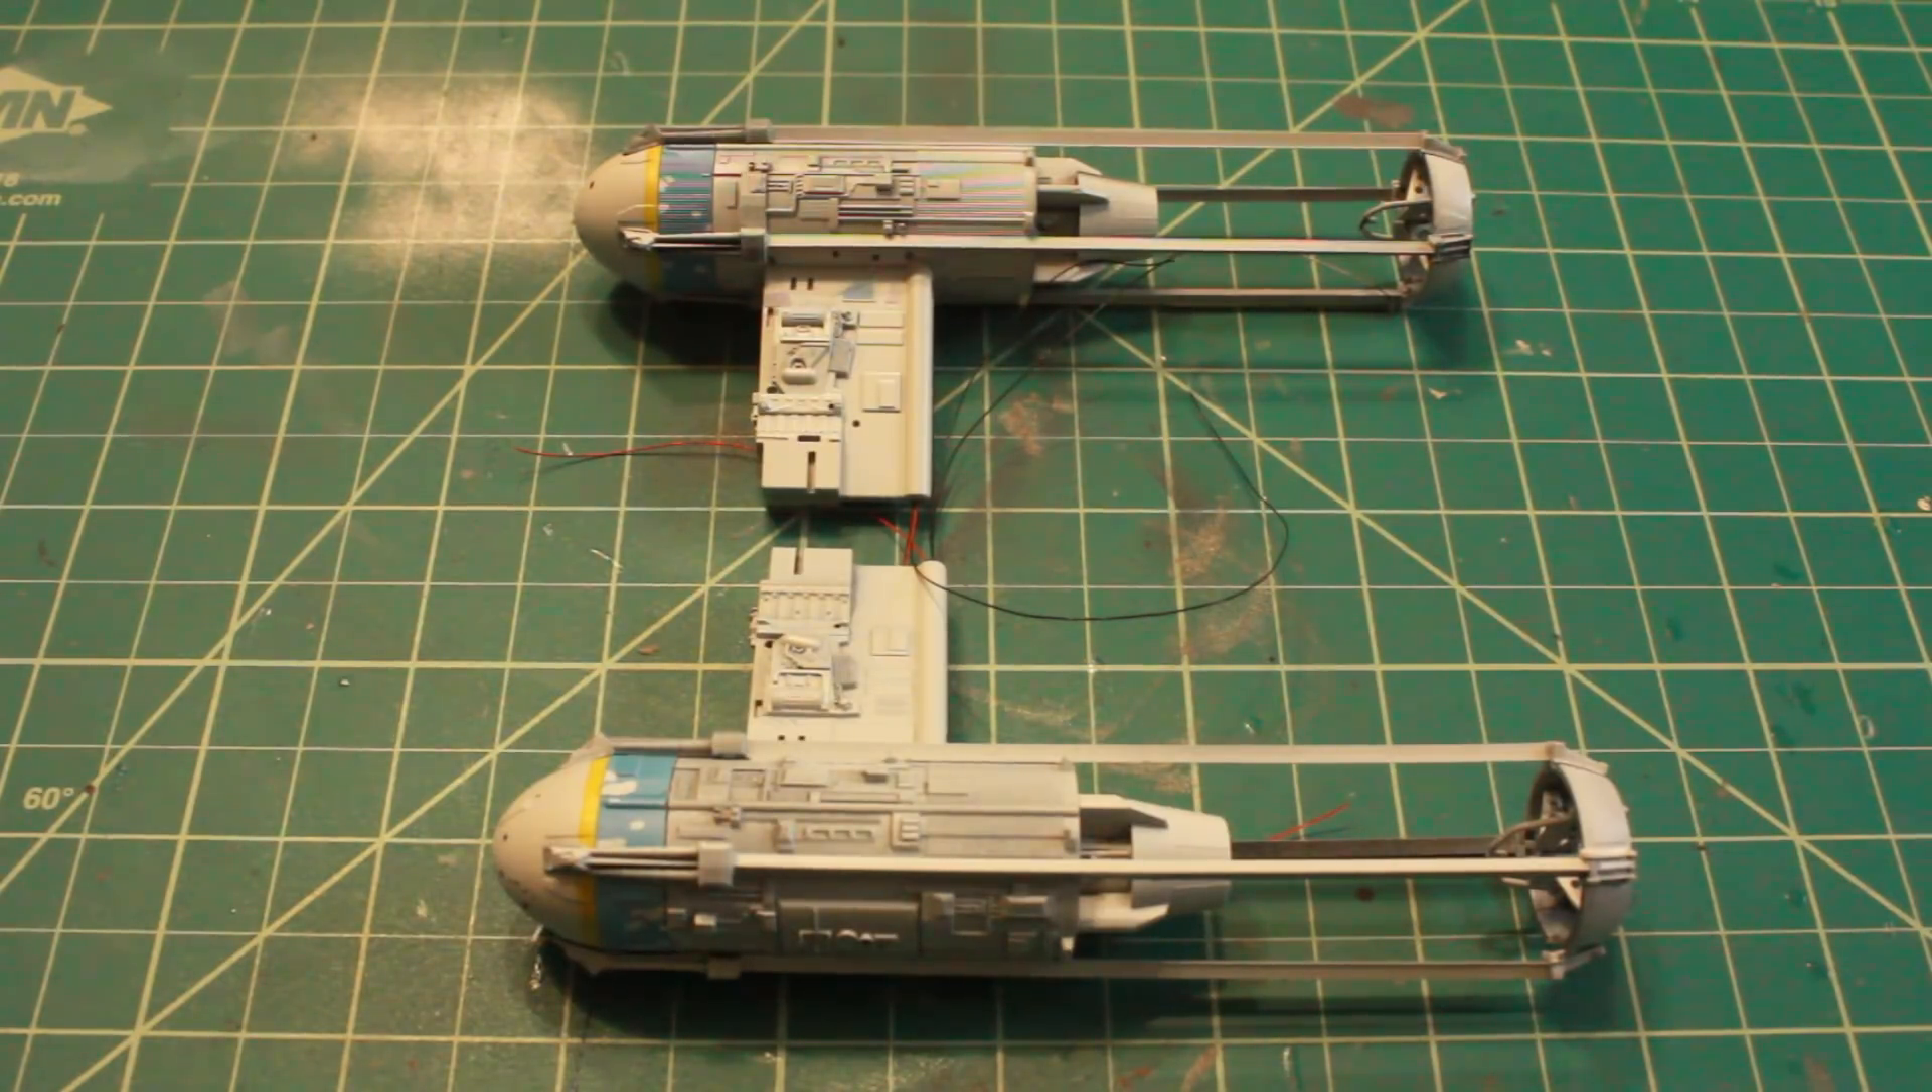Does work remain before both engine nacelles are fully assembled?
No.